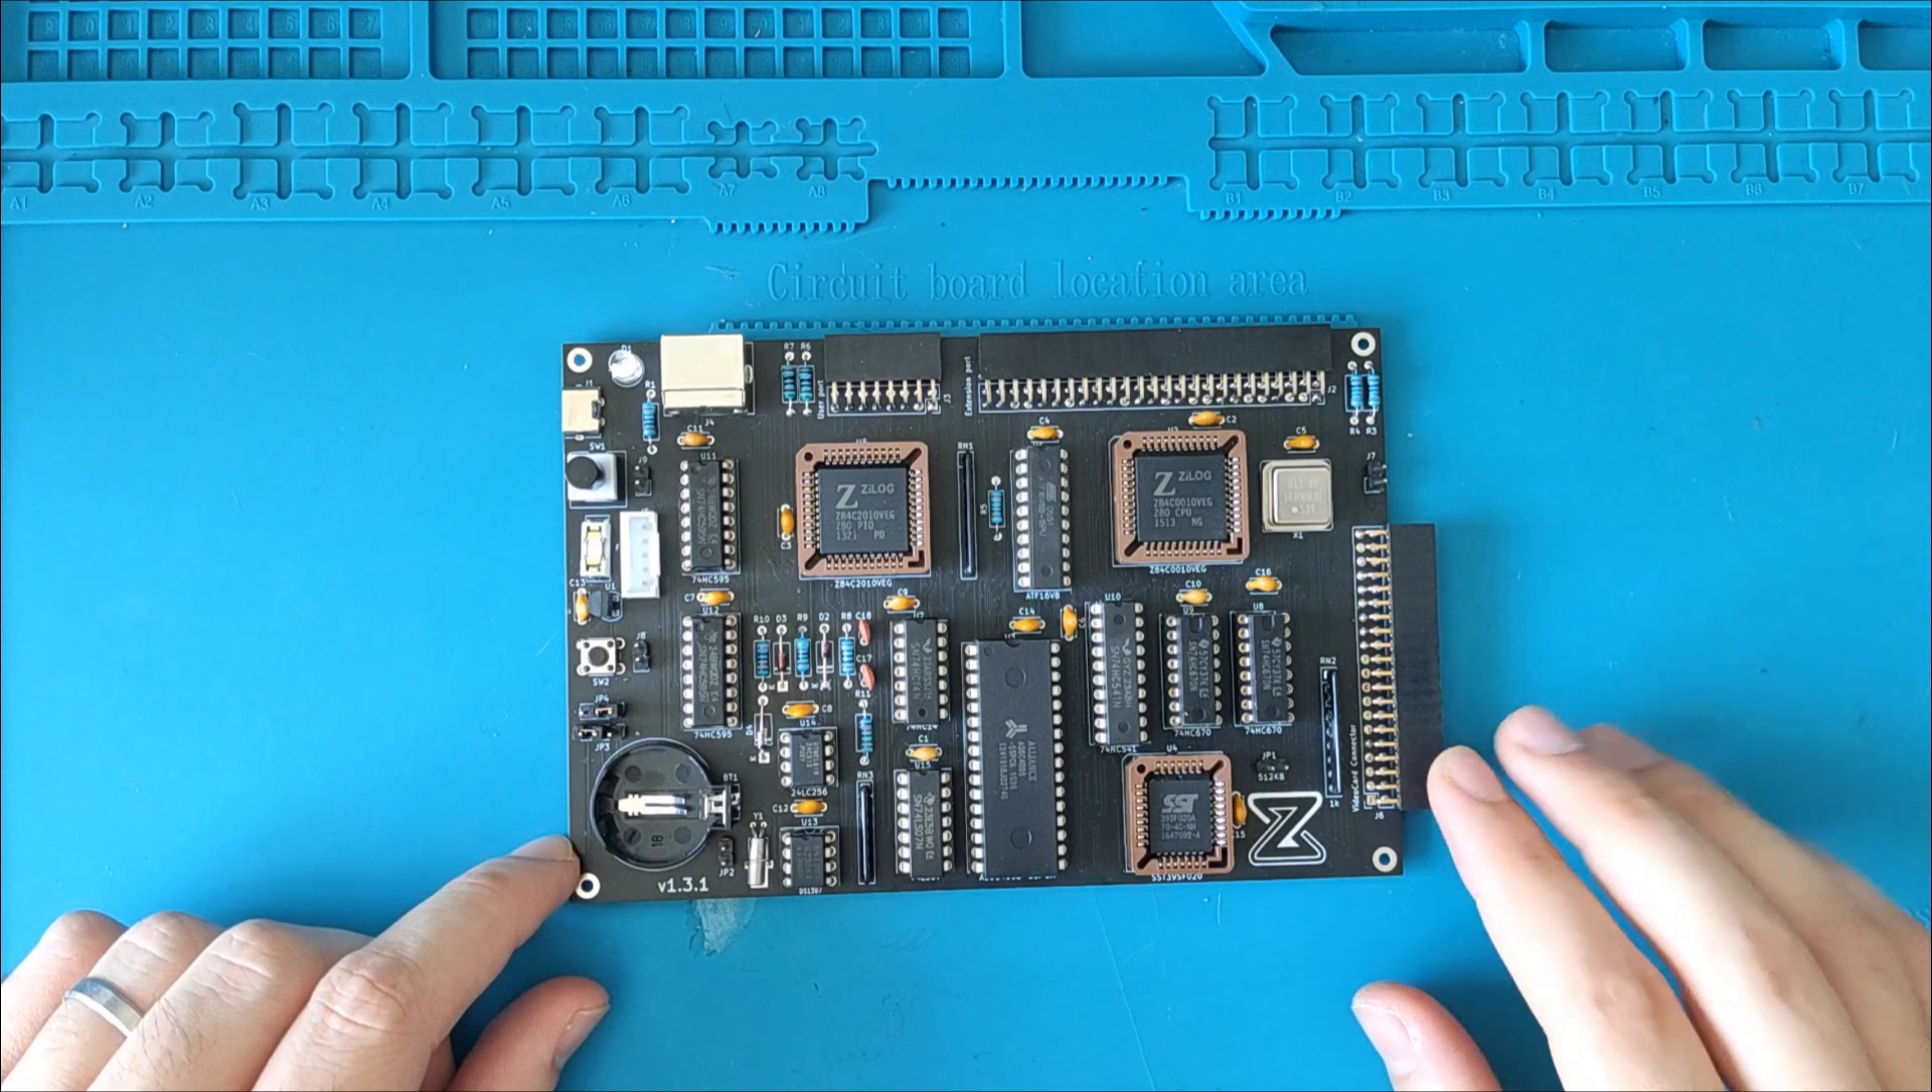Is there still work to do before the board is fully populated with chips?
No.